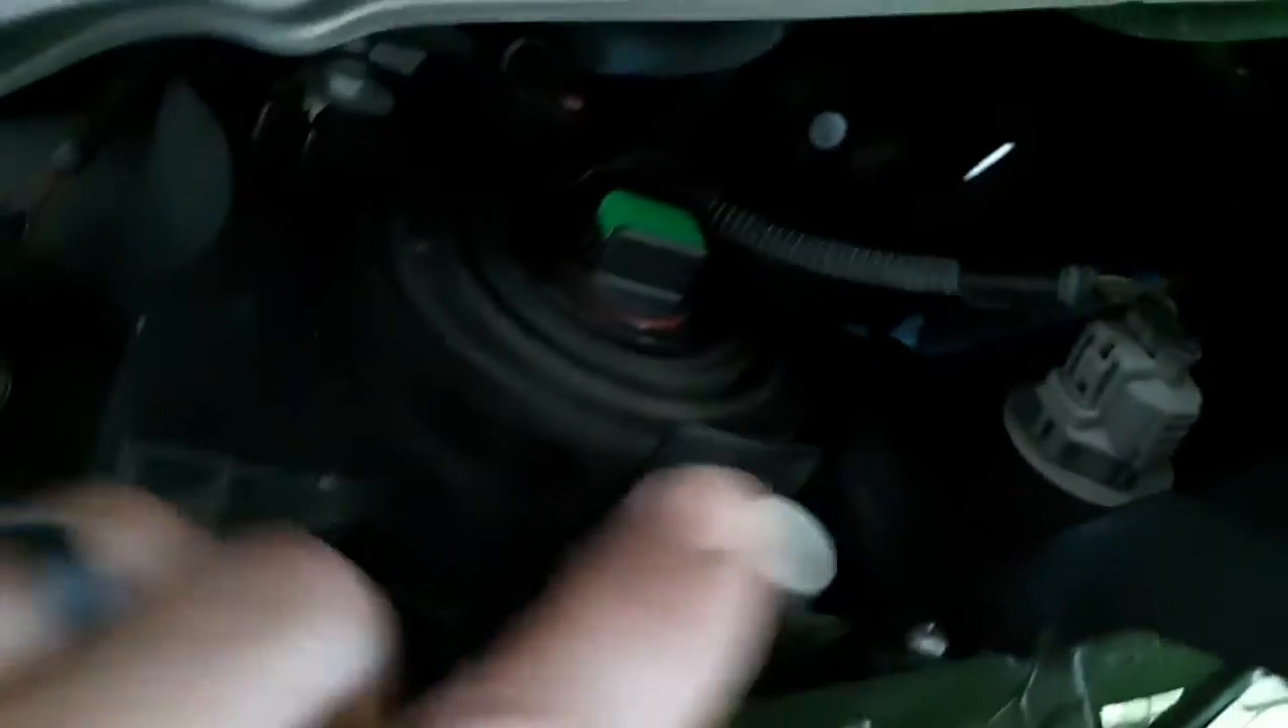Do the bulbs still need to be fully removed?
Yes.